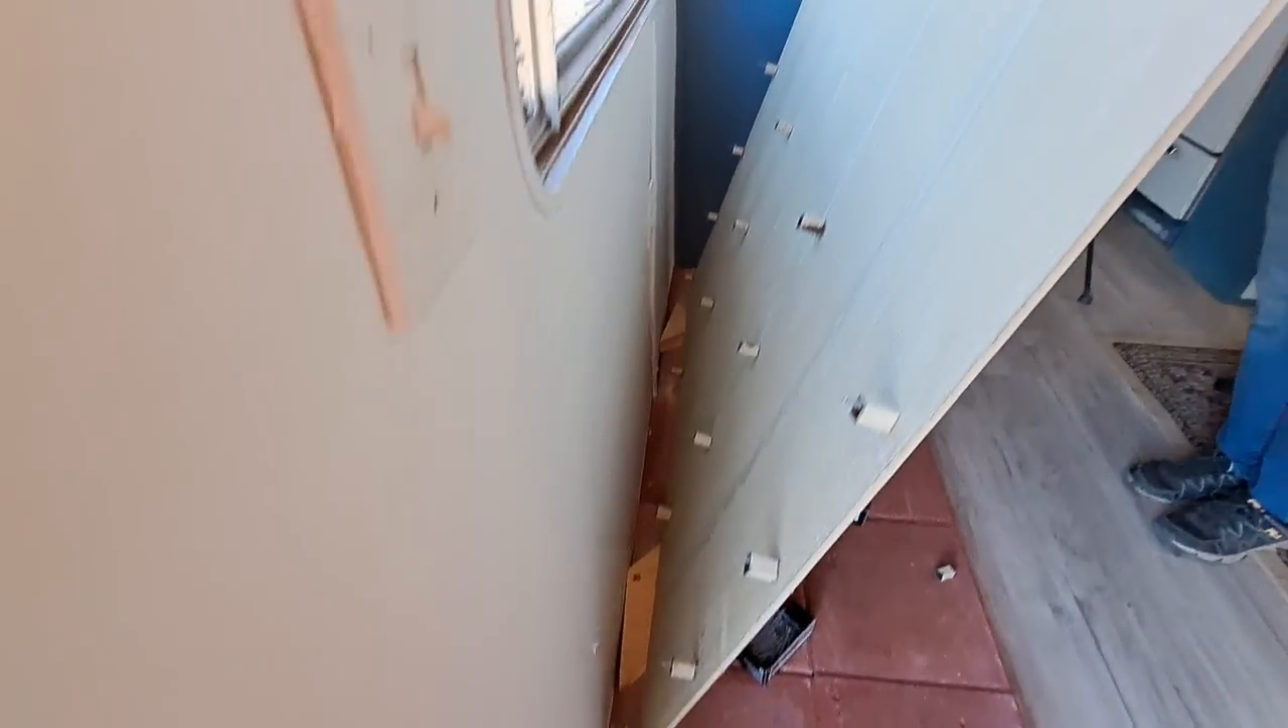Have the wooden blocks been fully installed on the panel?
Yes.